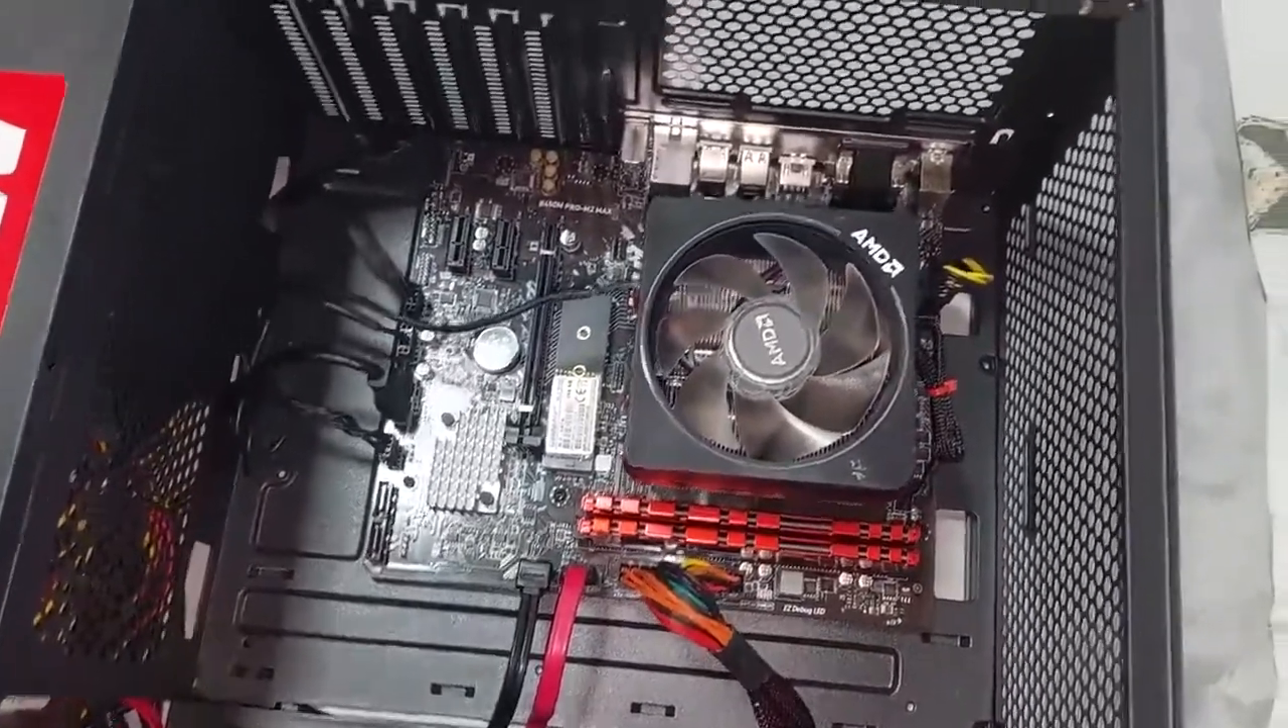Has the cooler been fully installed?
Yes.